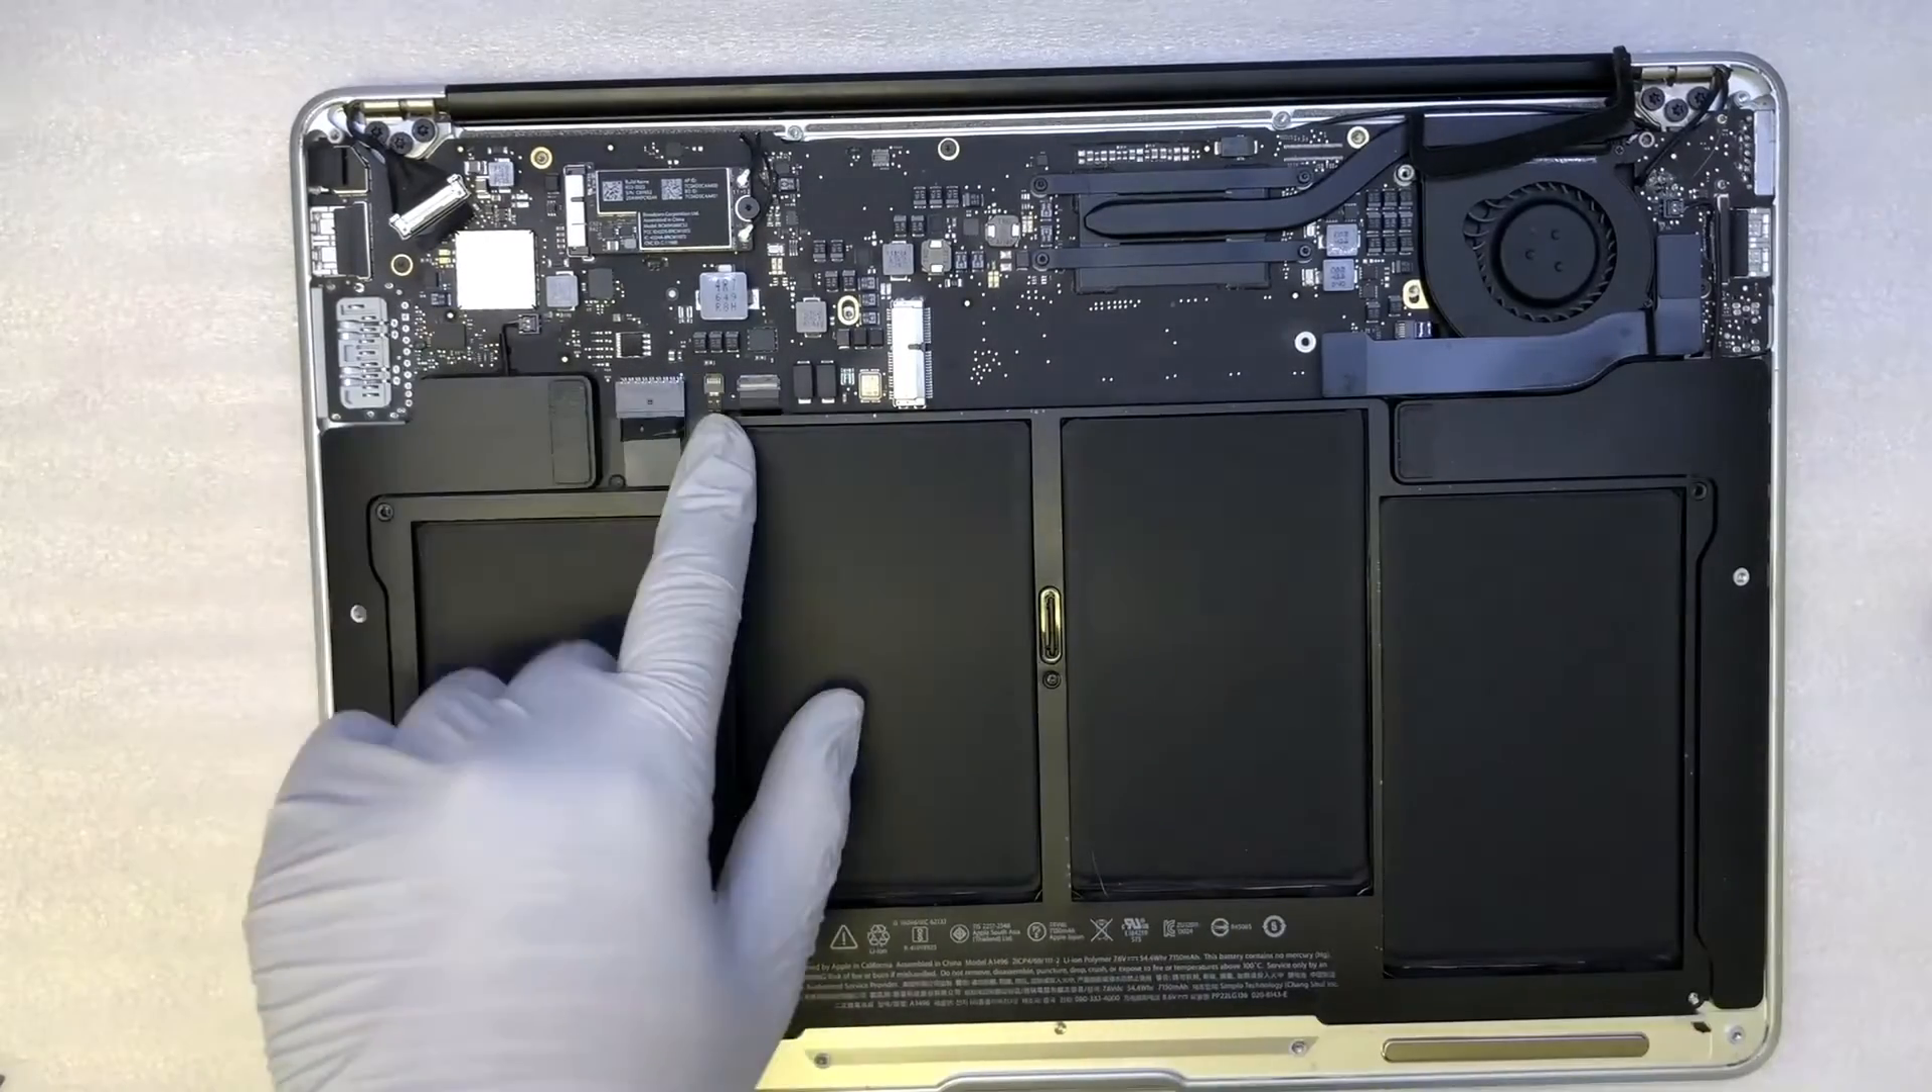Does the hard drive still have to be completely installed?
Yes.